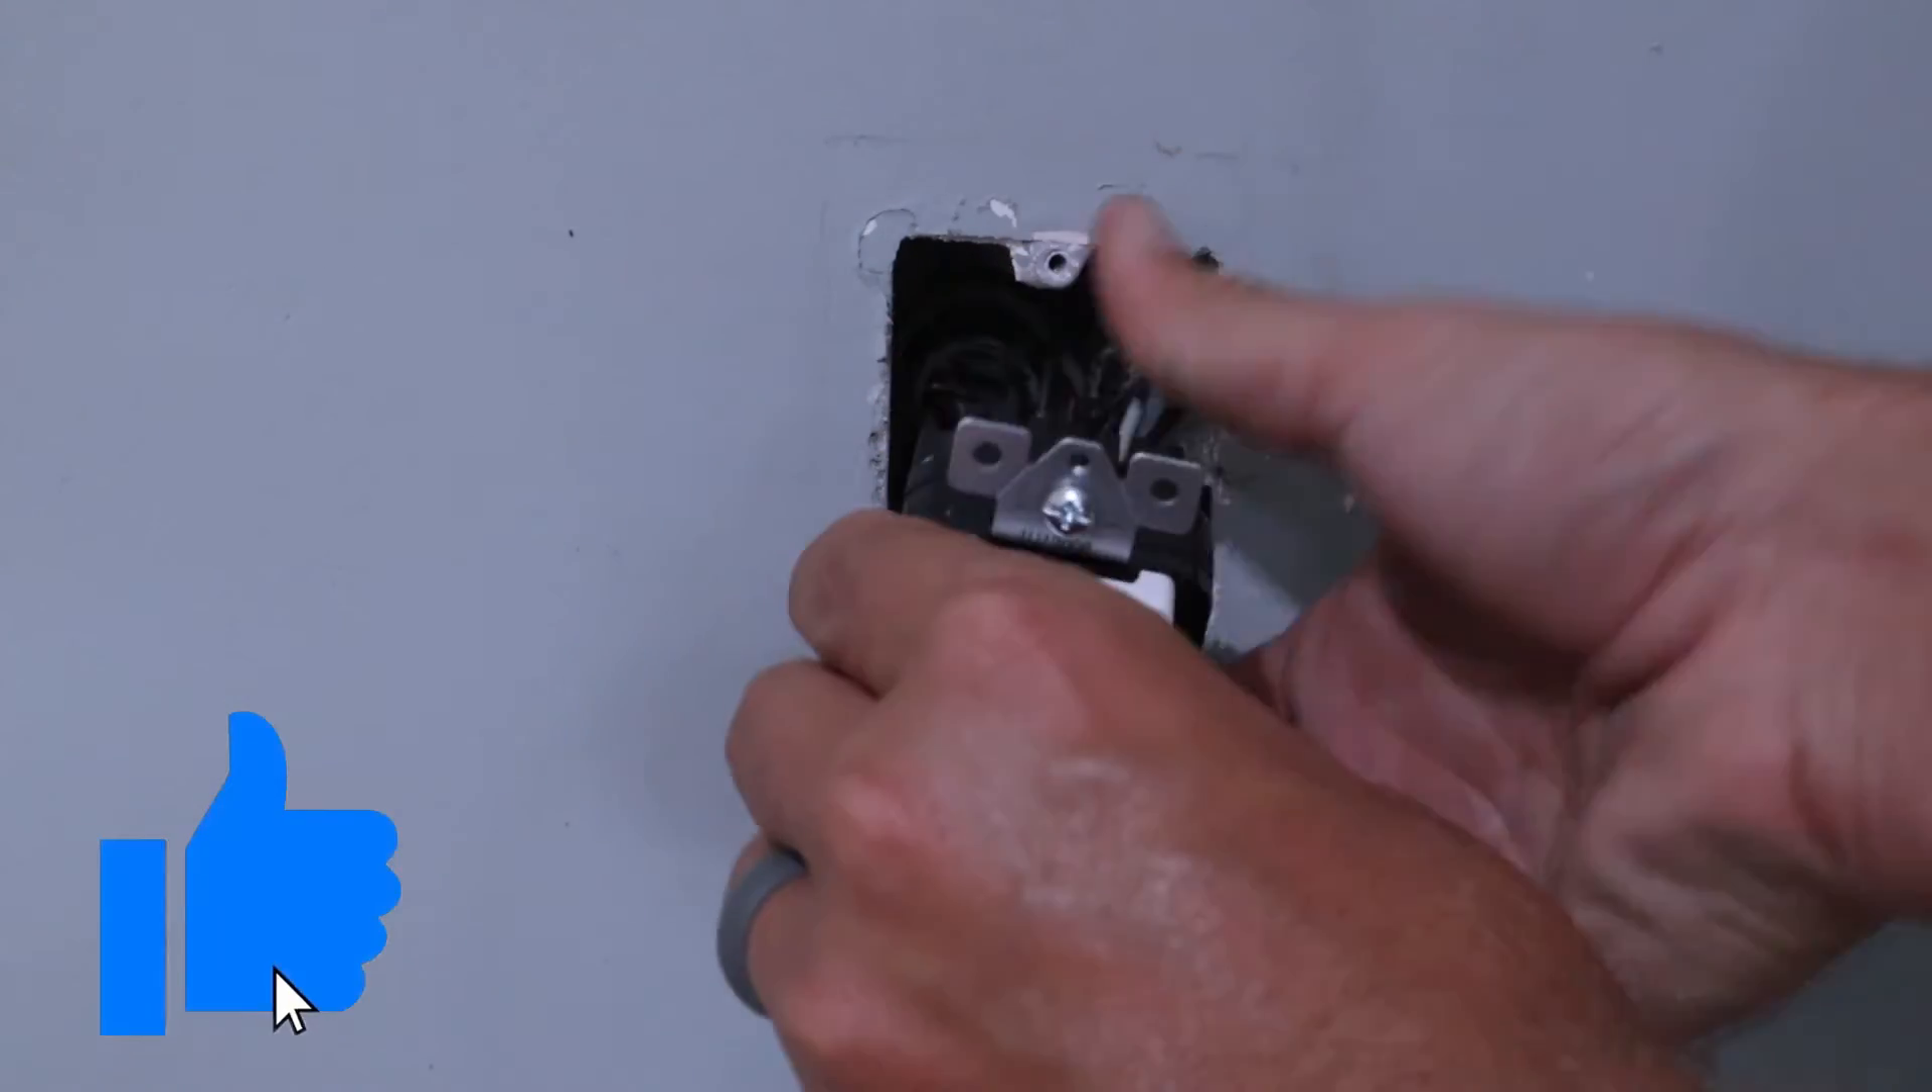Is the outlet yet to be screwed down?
Yes.